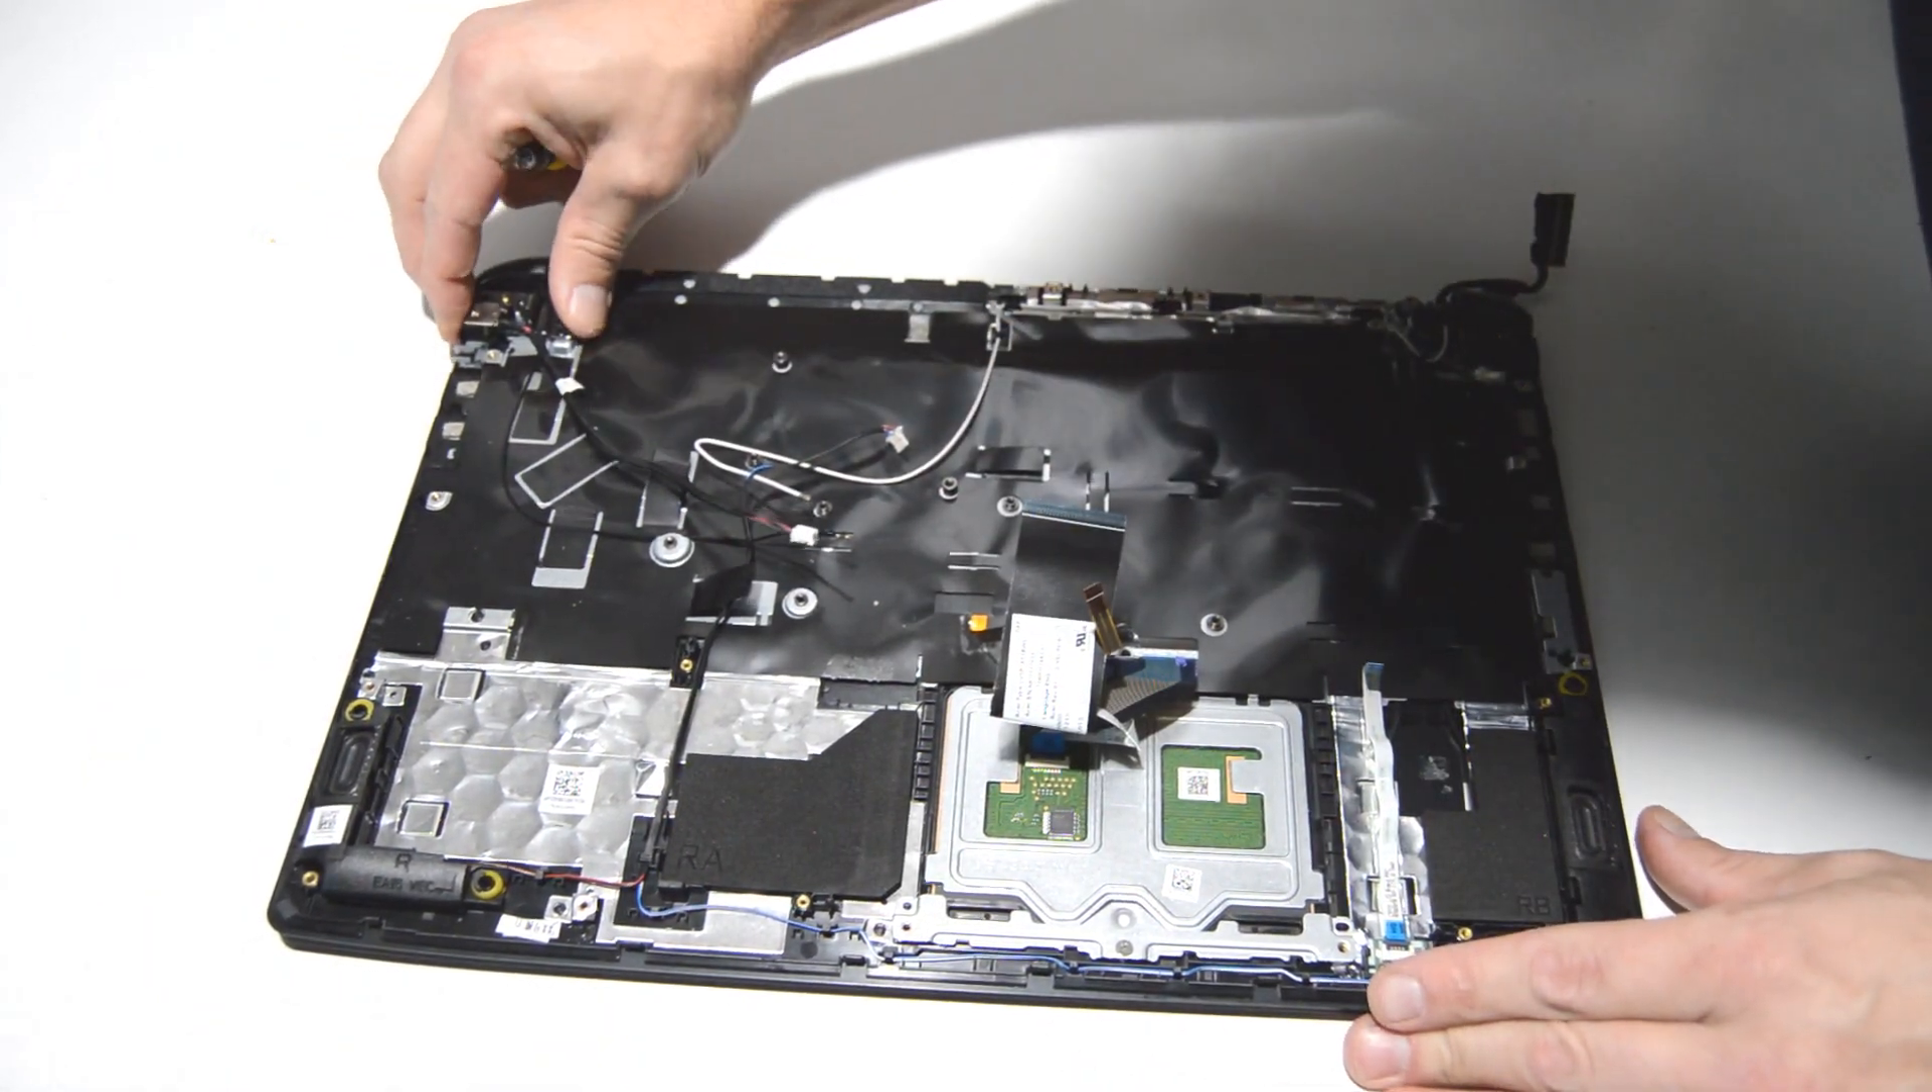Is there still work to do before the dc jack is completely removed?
Yes.